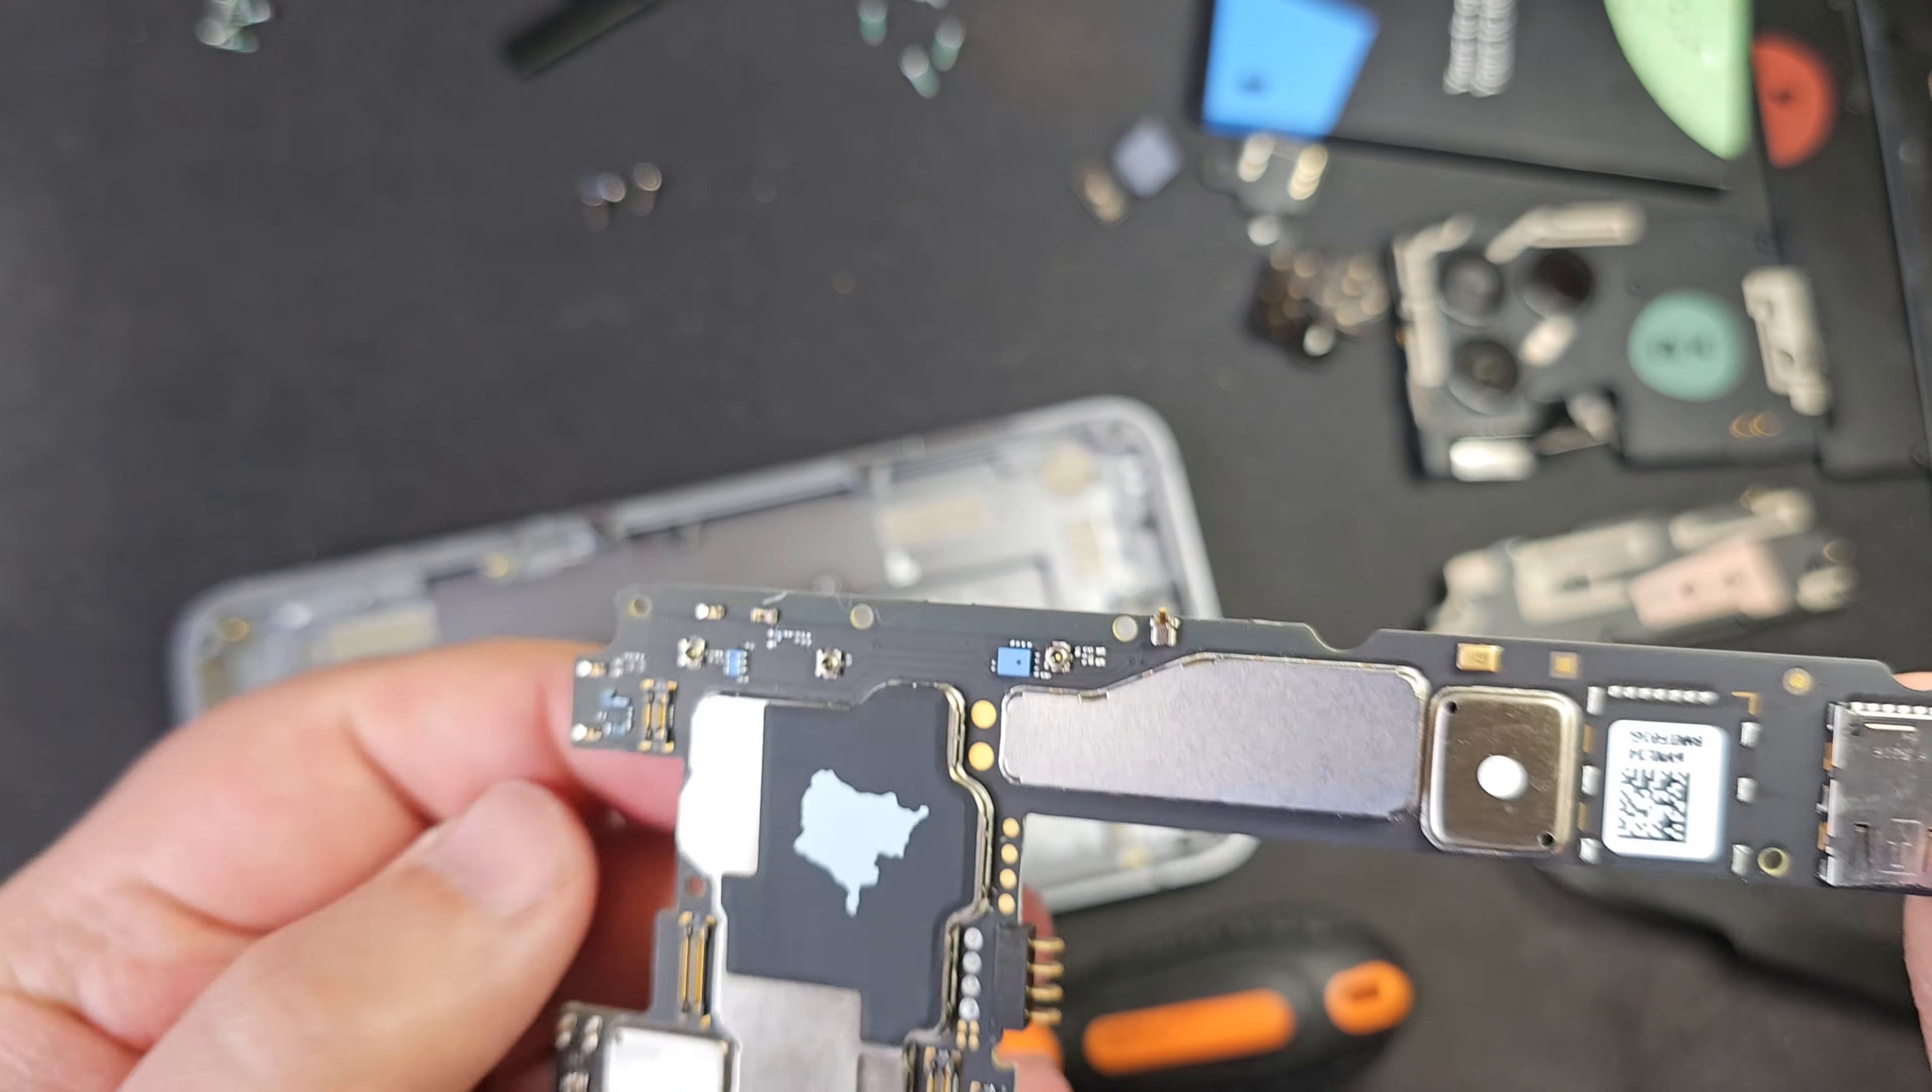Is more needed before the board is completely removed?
No.